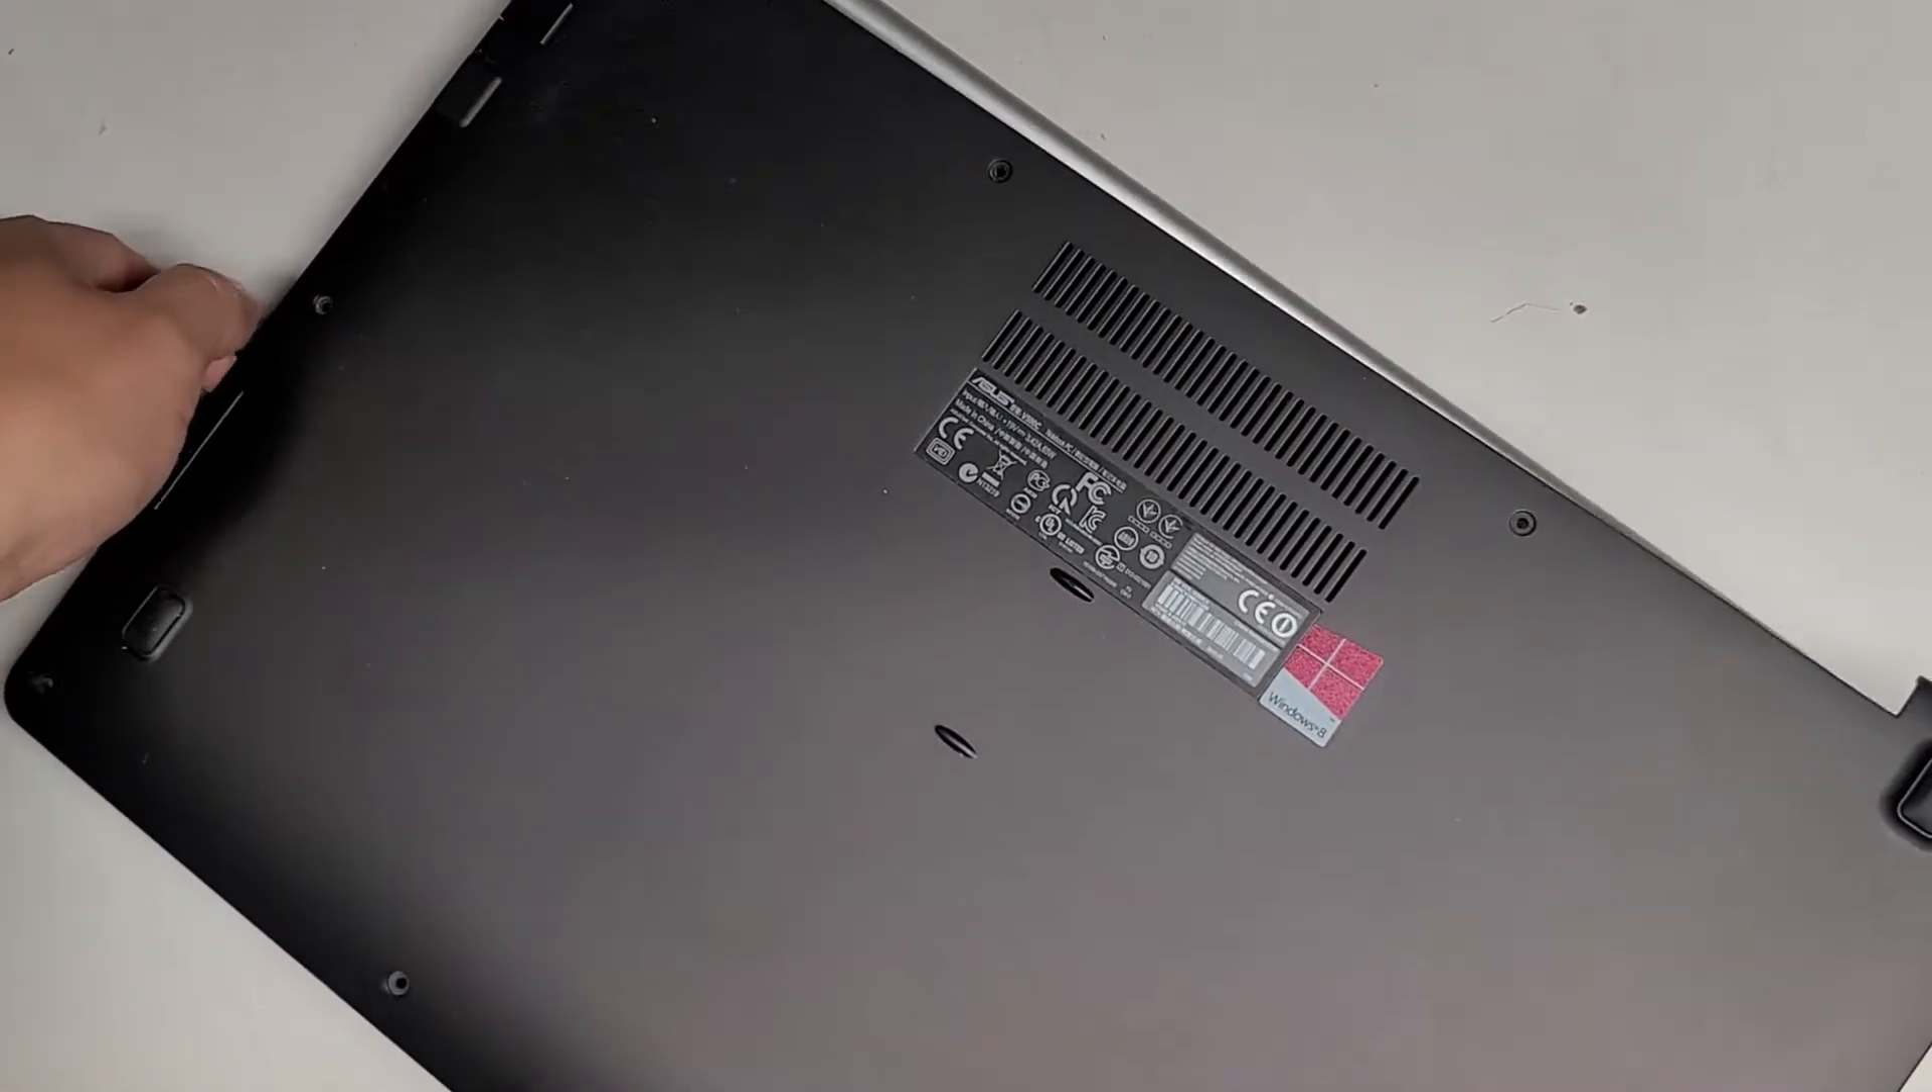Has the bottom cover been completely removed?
No.